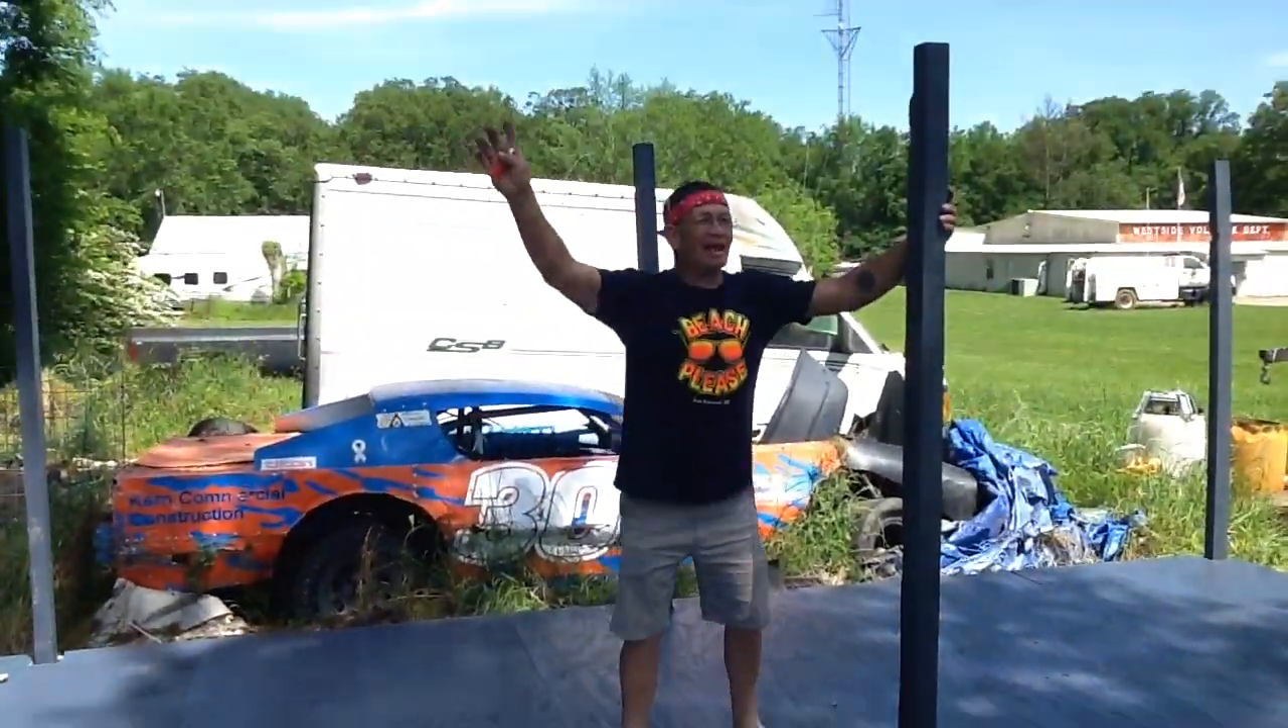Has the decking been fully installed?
Yes.